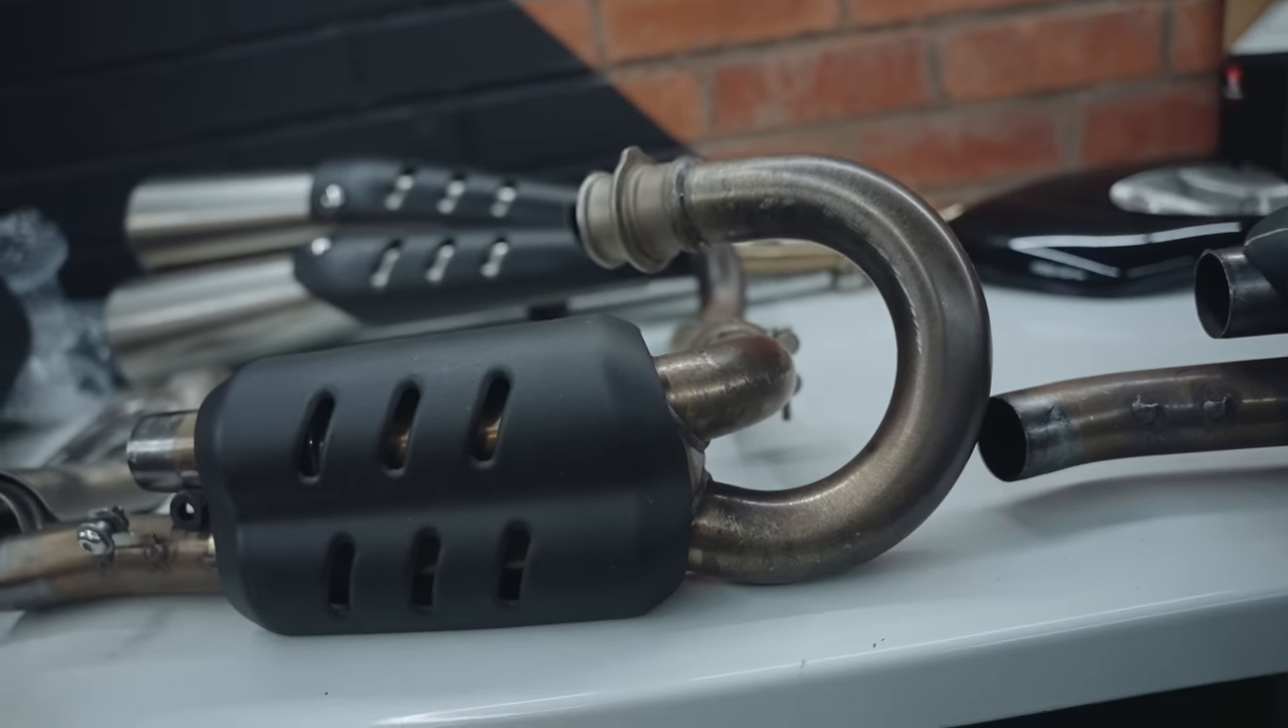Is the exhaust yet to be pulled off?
No.